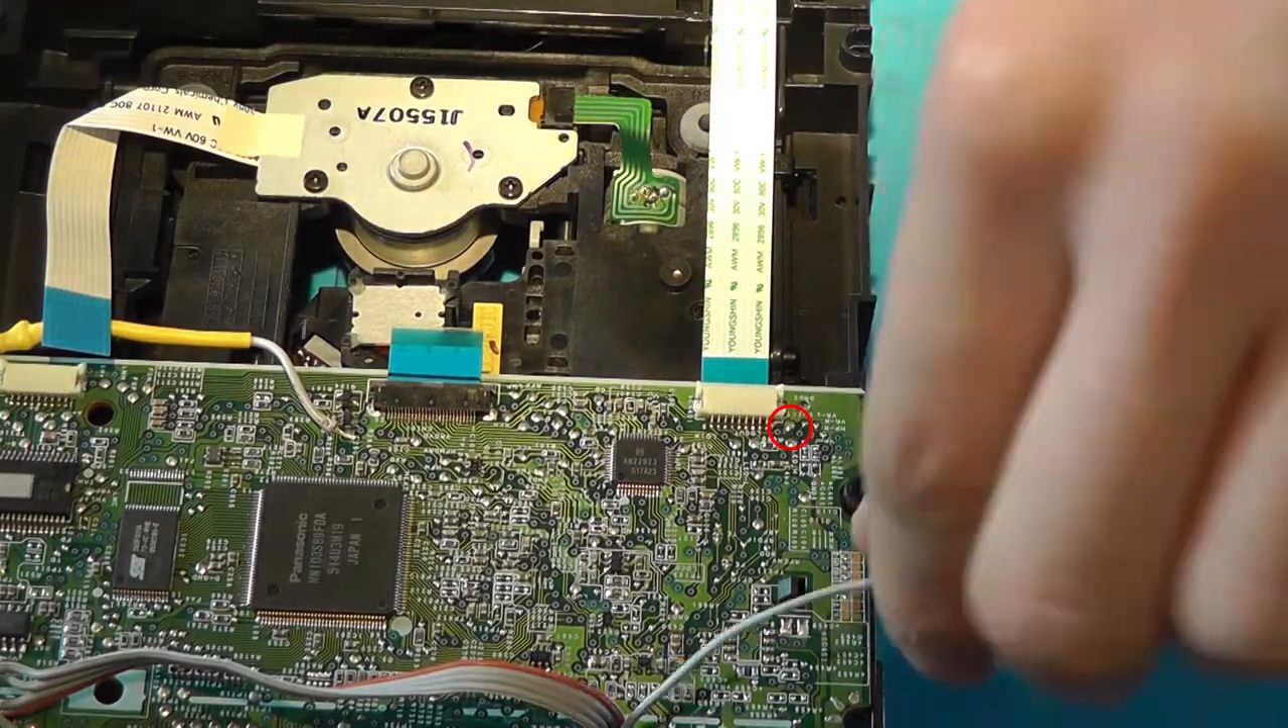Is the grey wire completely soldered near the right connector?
No.